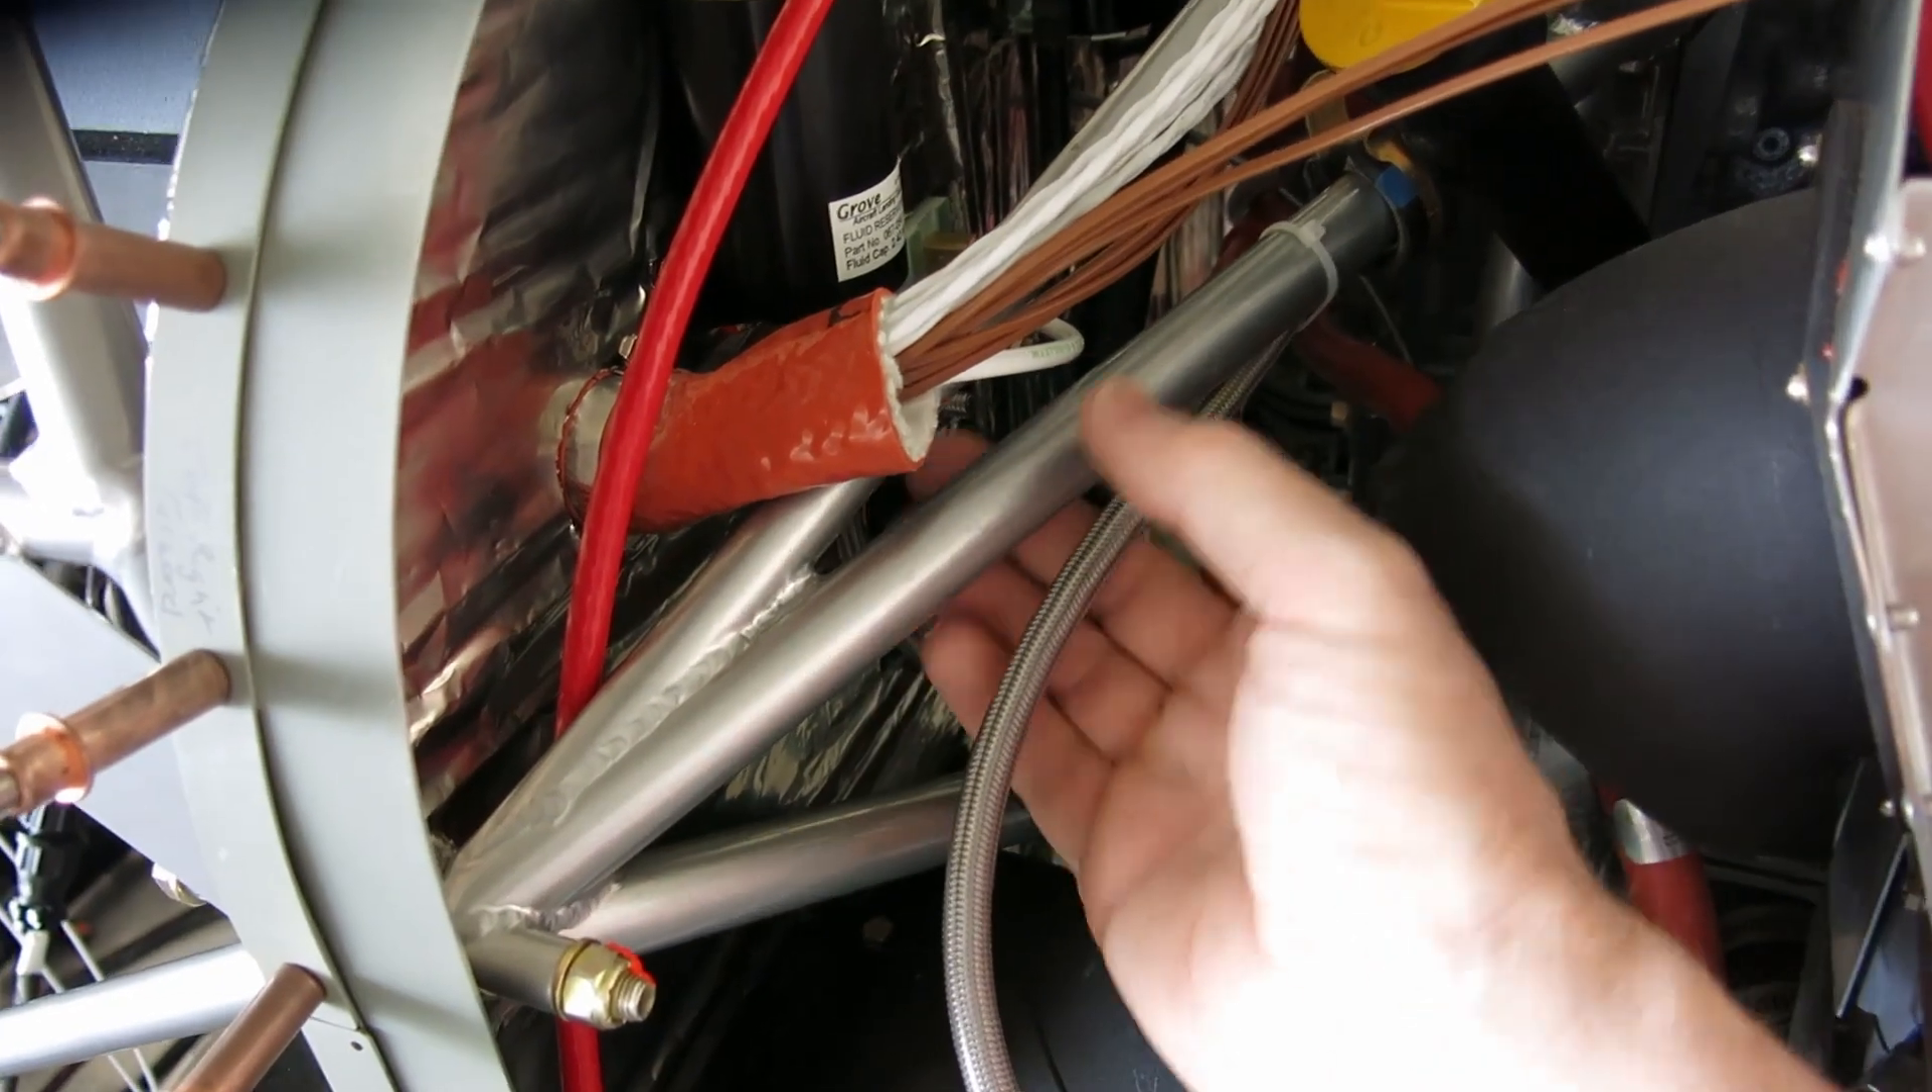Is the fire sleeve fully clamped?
No.